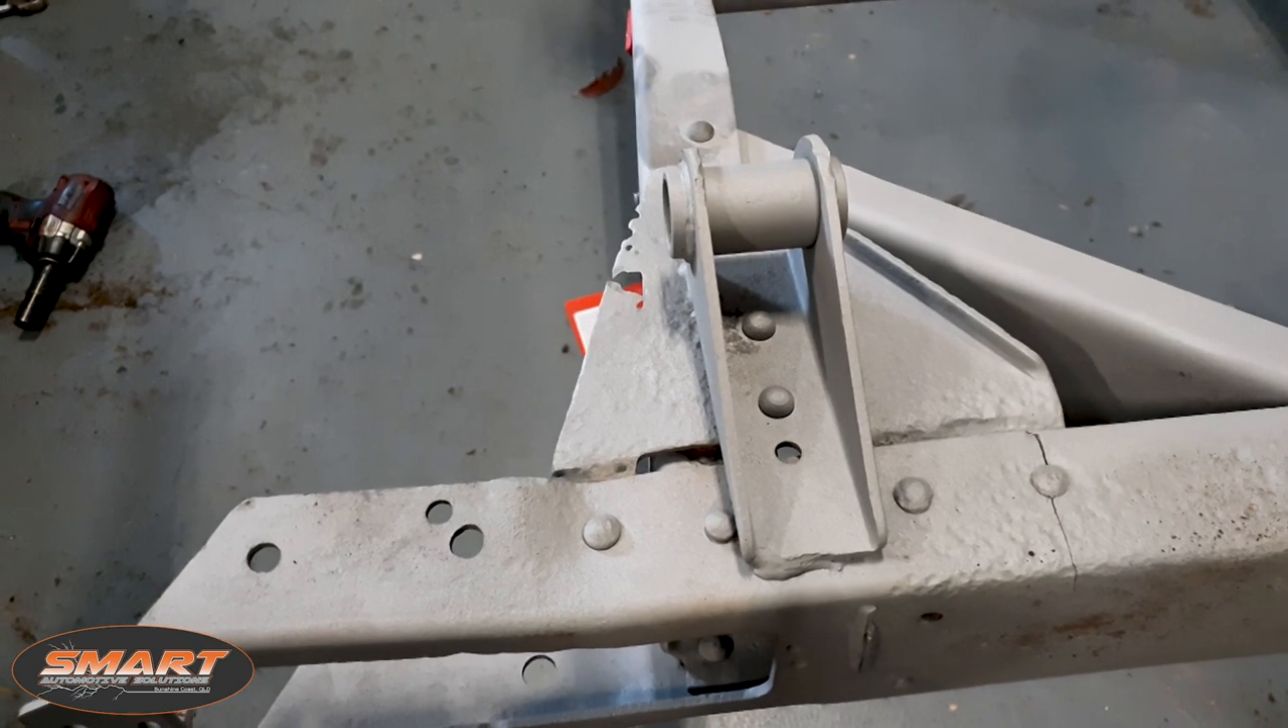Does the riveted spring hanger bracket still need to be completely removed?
Yes.